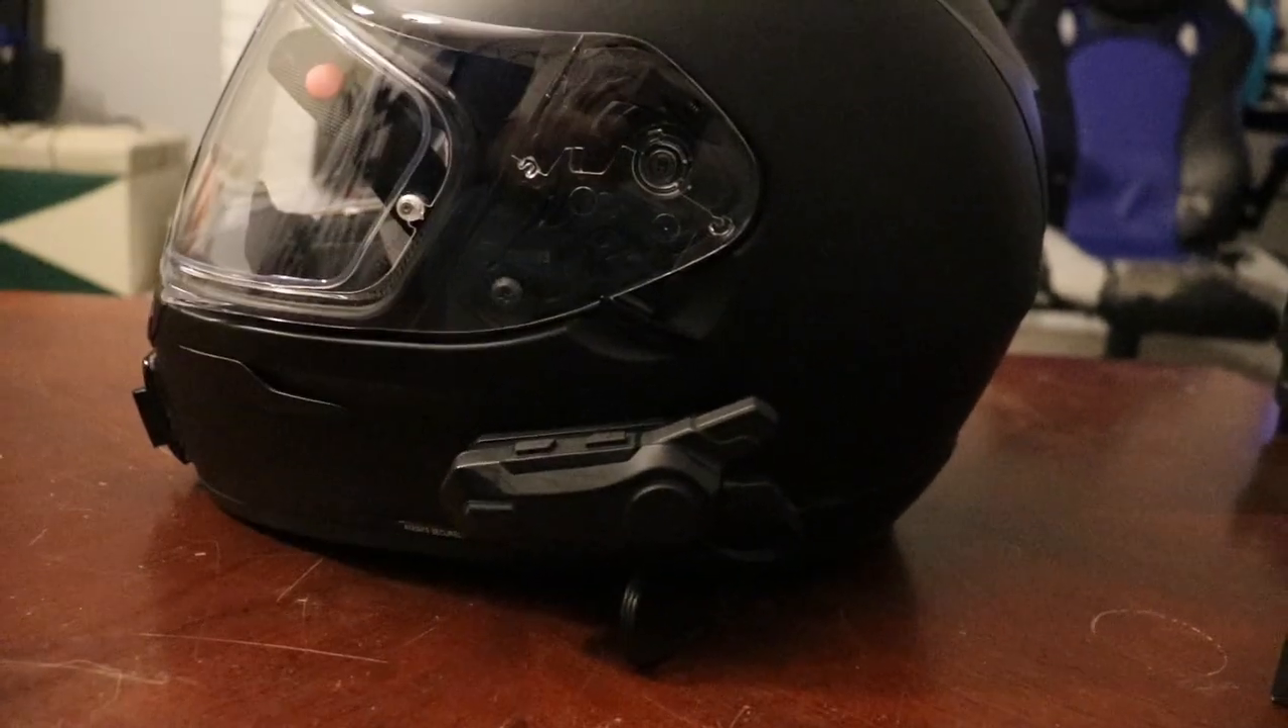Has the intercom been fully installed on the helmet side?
Yes.